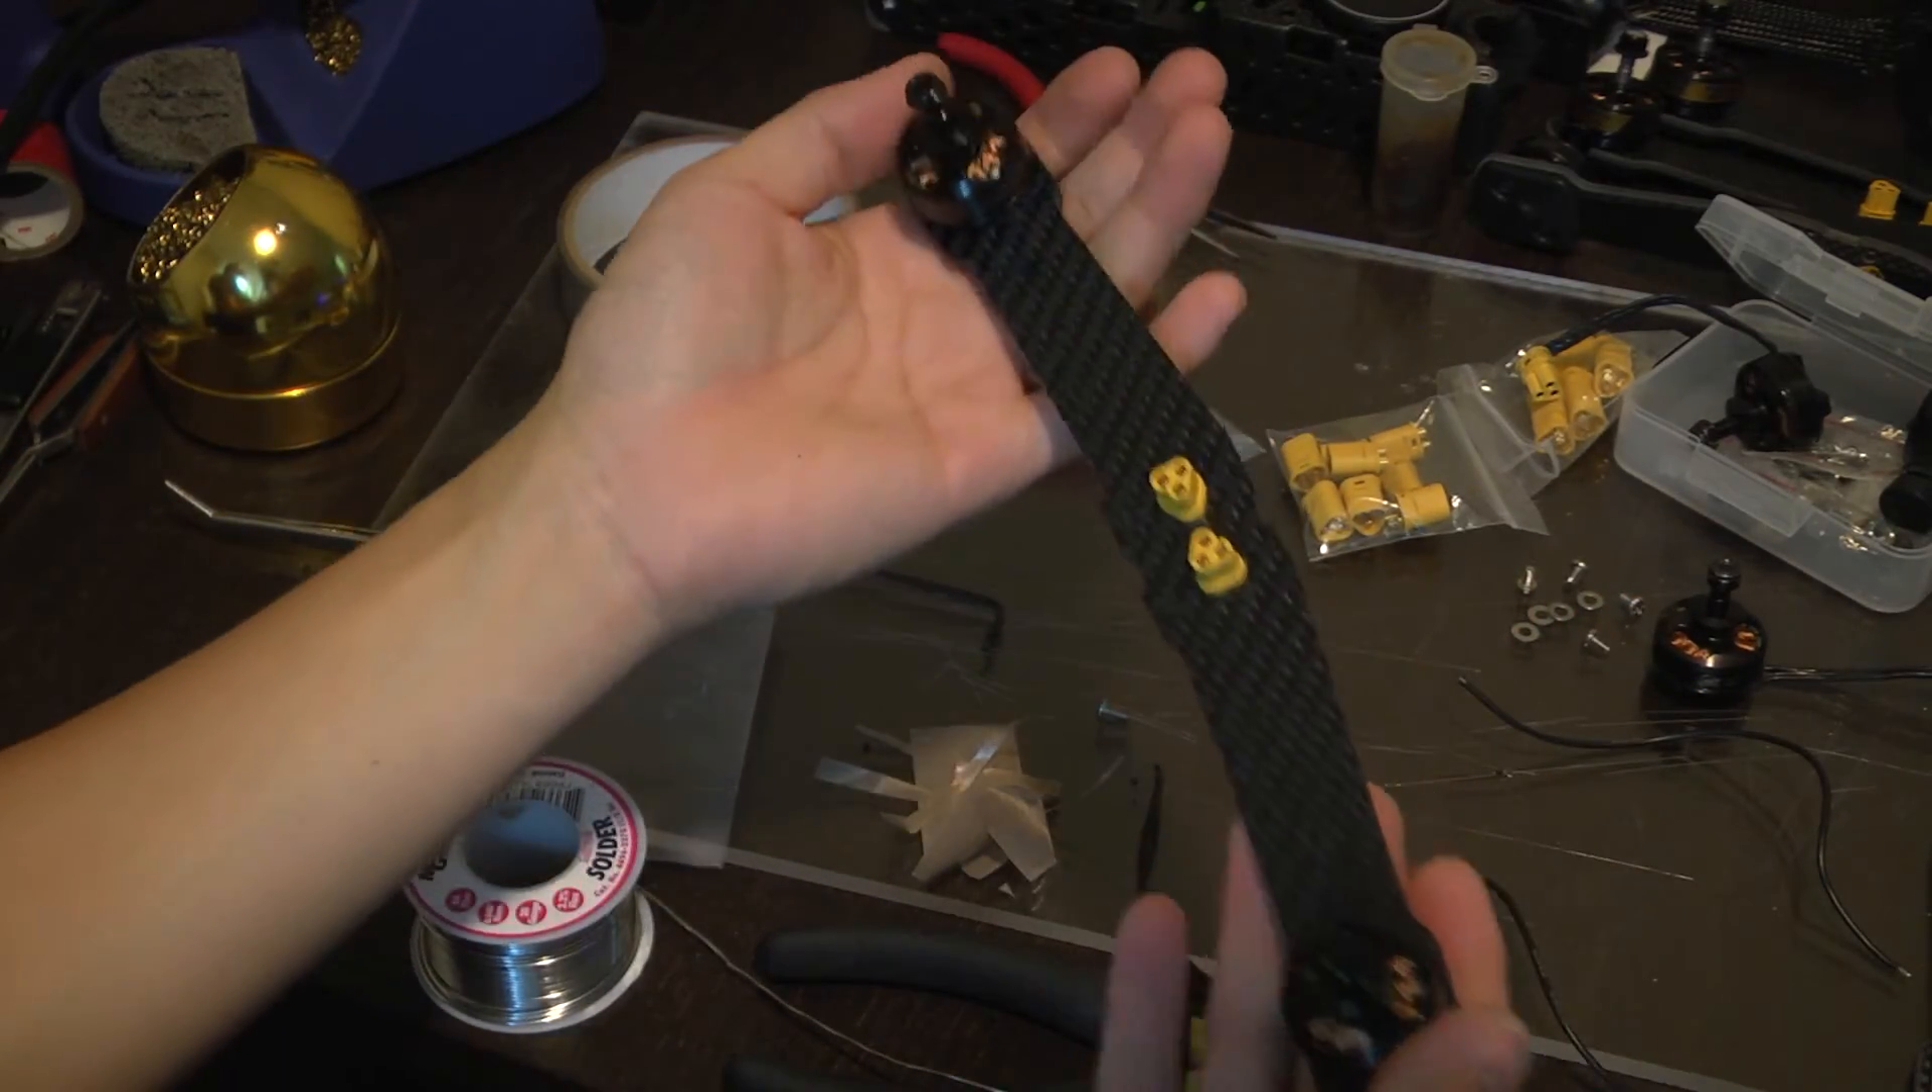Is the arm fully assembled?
Yes.